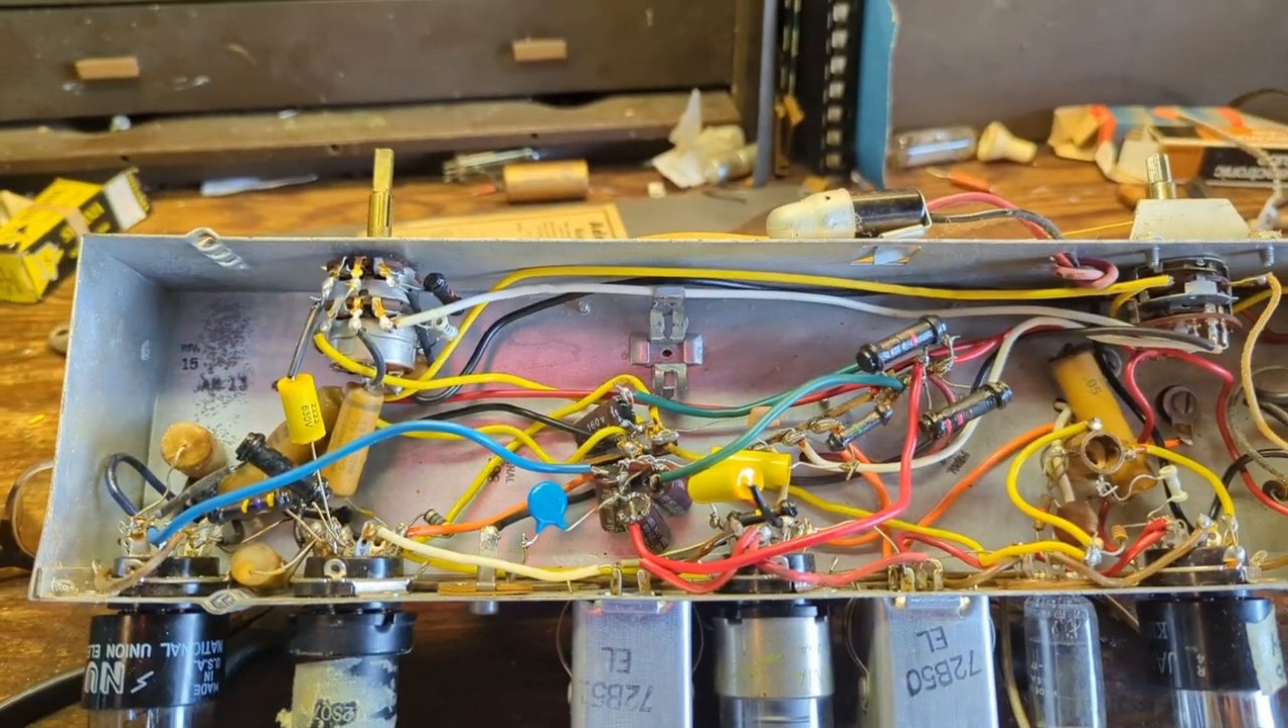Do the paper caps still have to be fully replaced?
Yes.